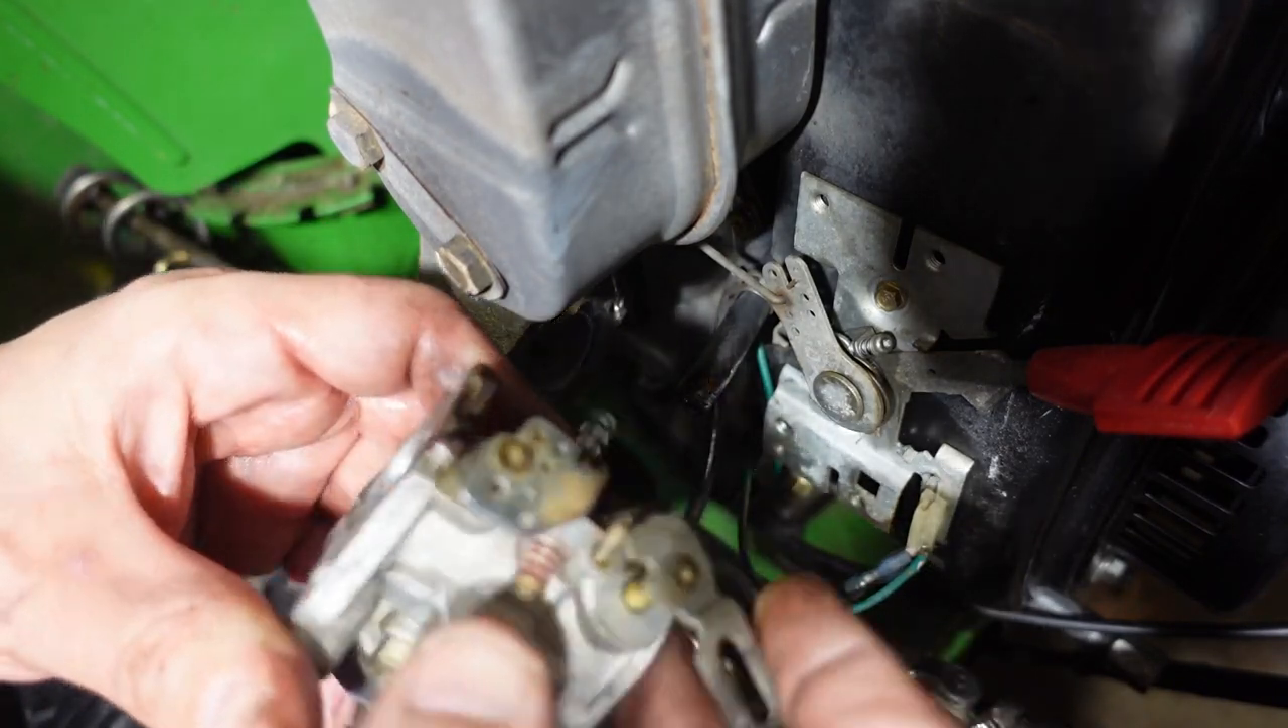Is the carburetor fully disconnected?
Yes.